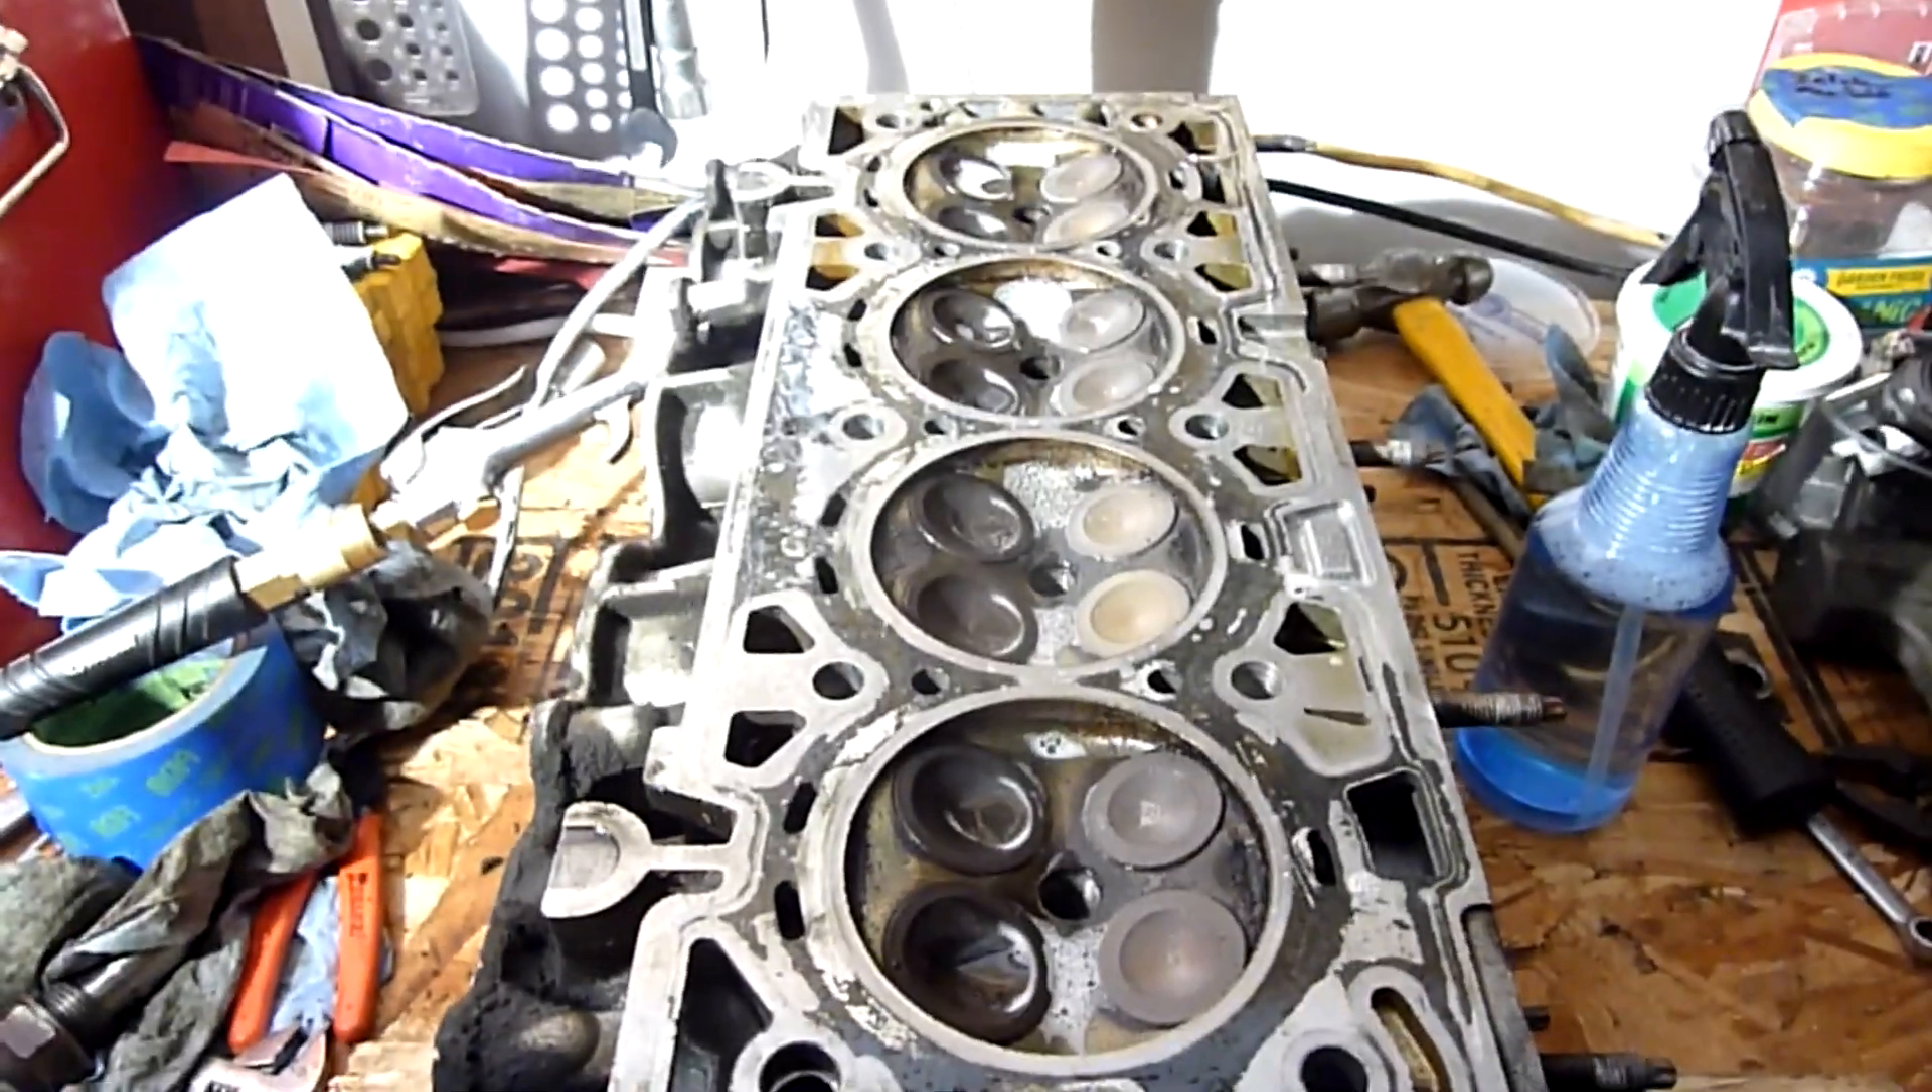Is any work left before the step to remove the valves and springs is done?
Yes.